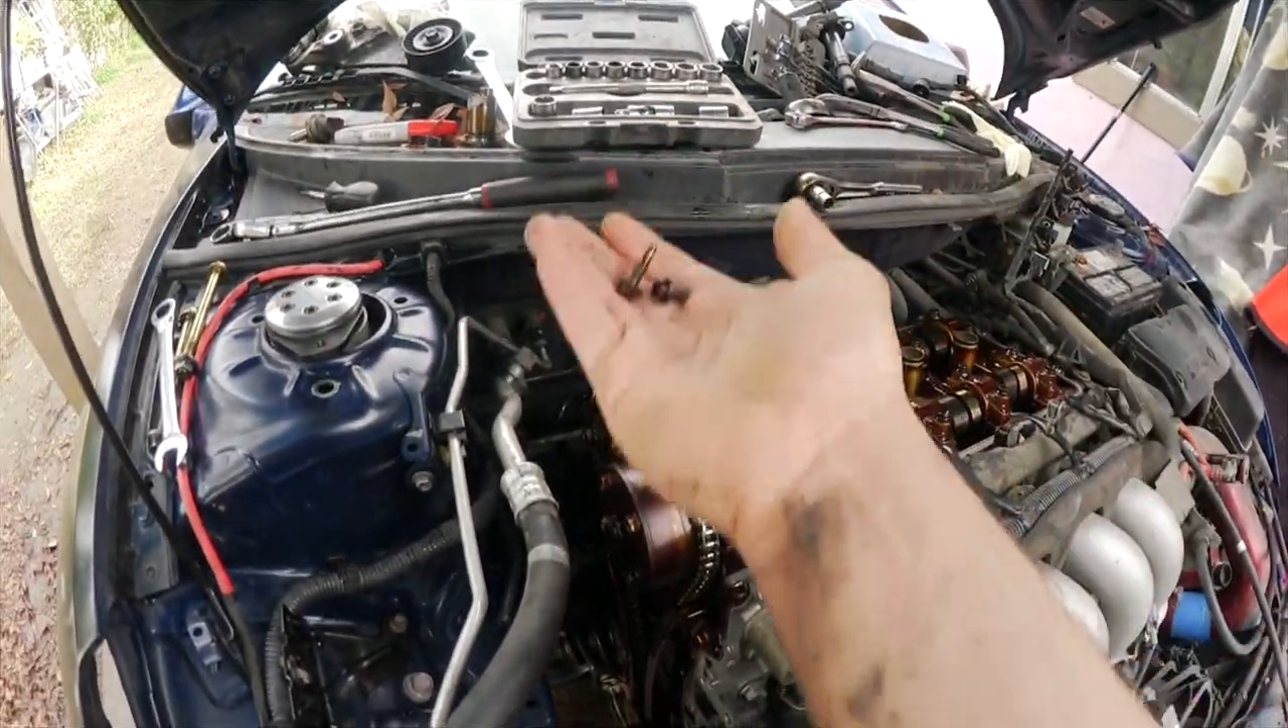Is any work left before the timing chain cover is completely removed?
No.